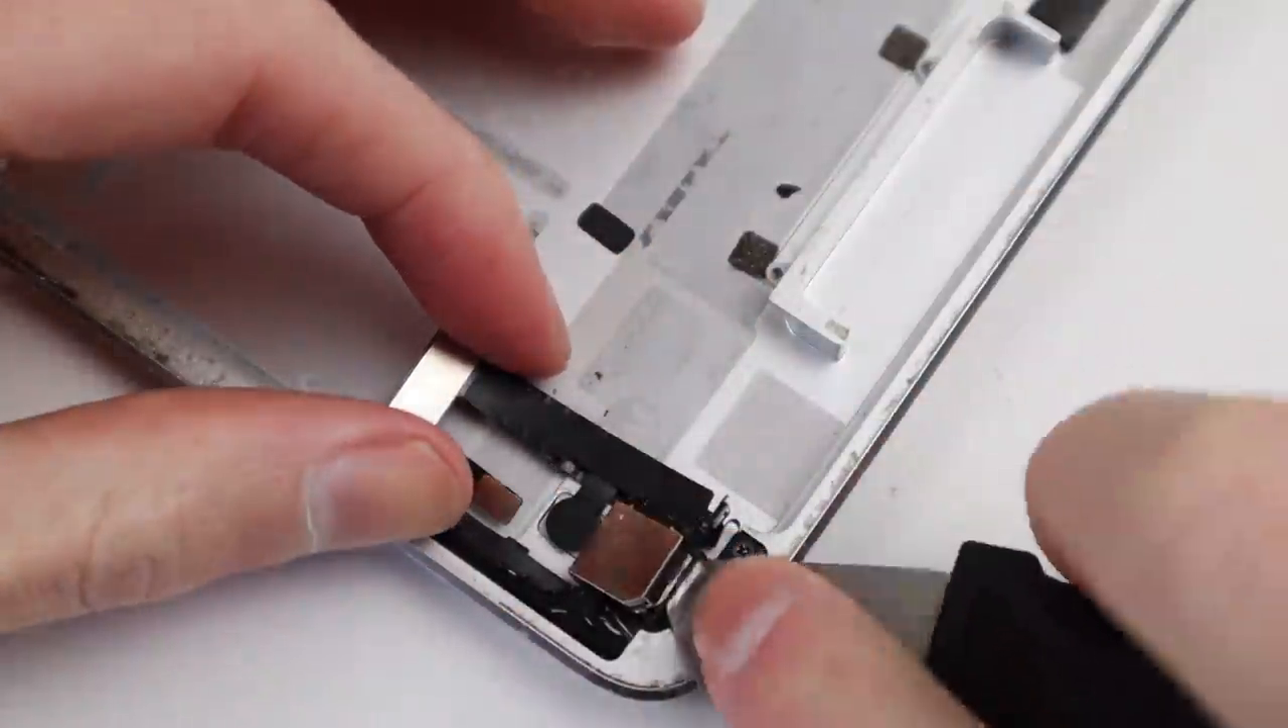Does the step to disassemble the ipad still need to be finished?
Yes.